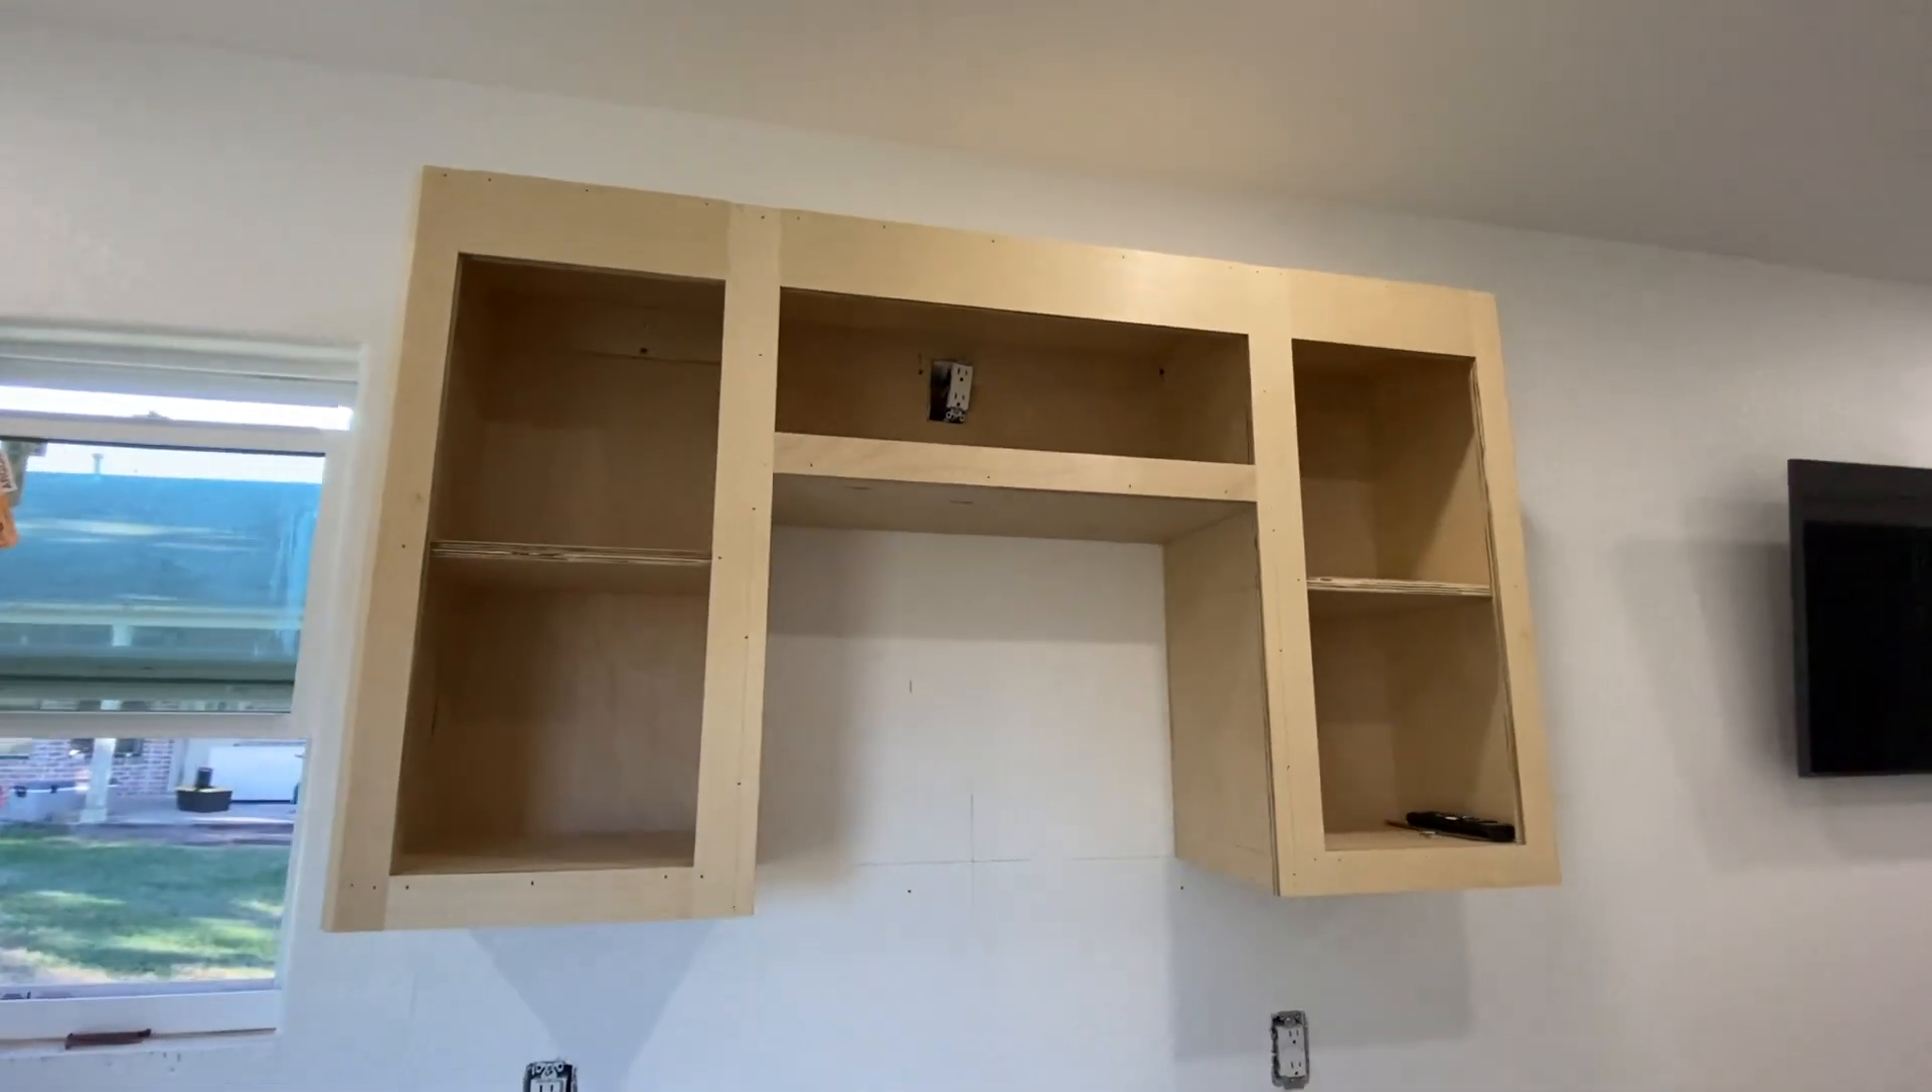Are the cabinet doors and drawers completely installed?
No.